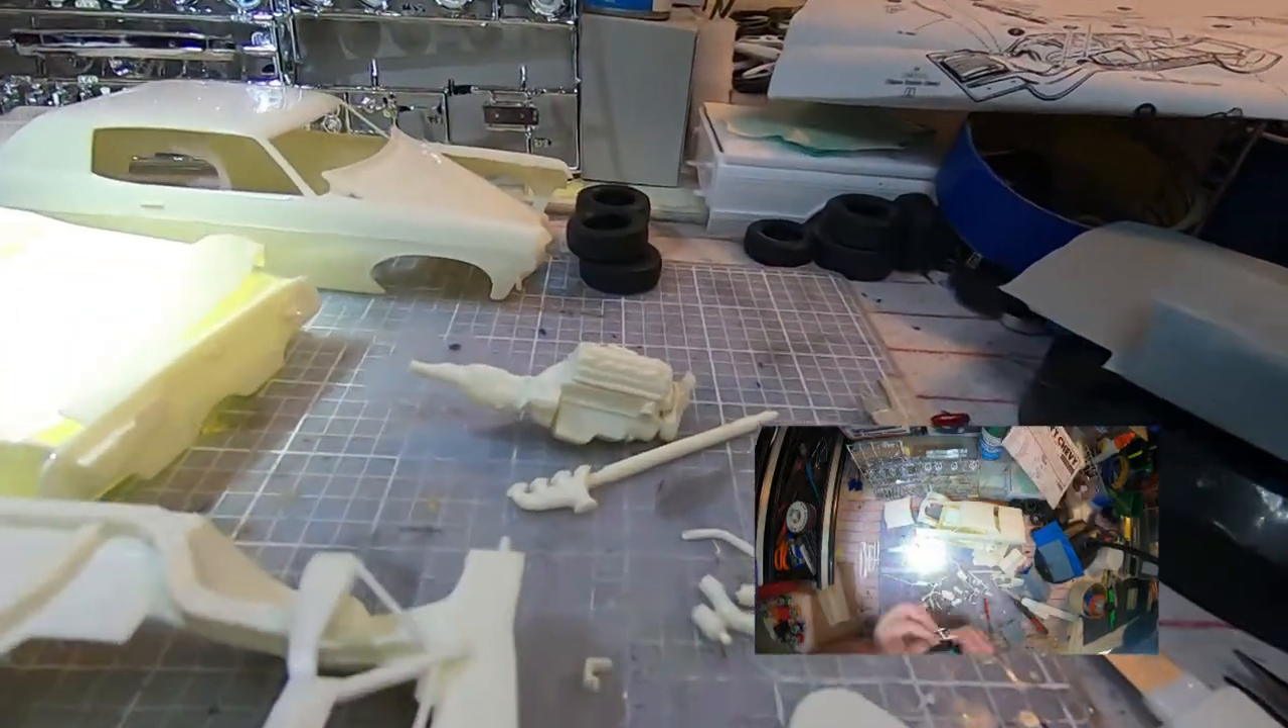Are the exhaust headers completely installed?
No.